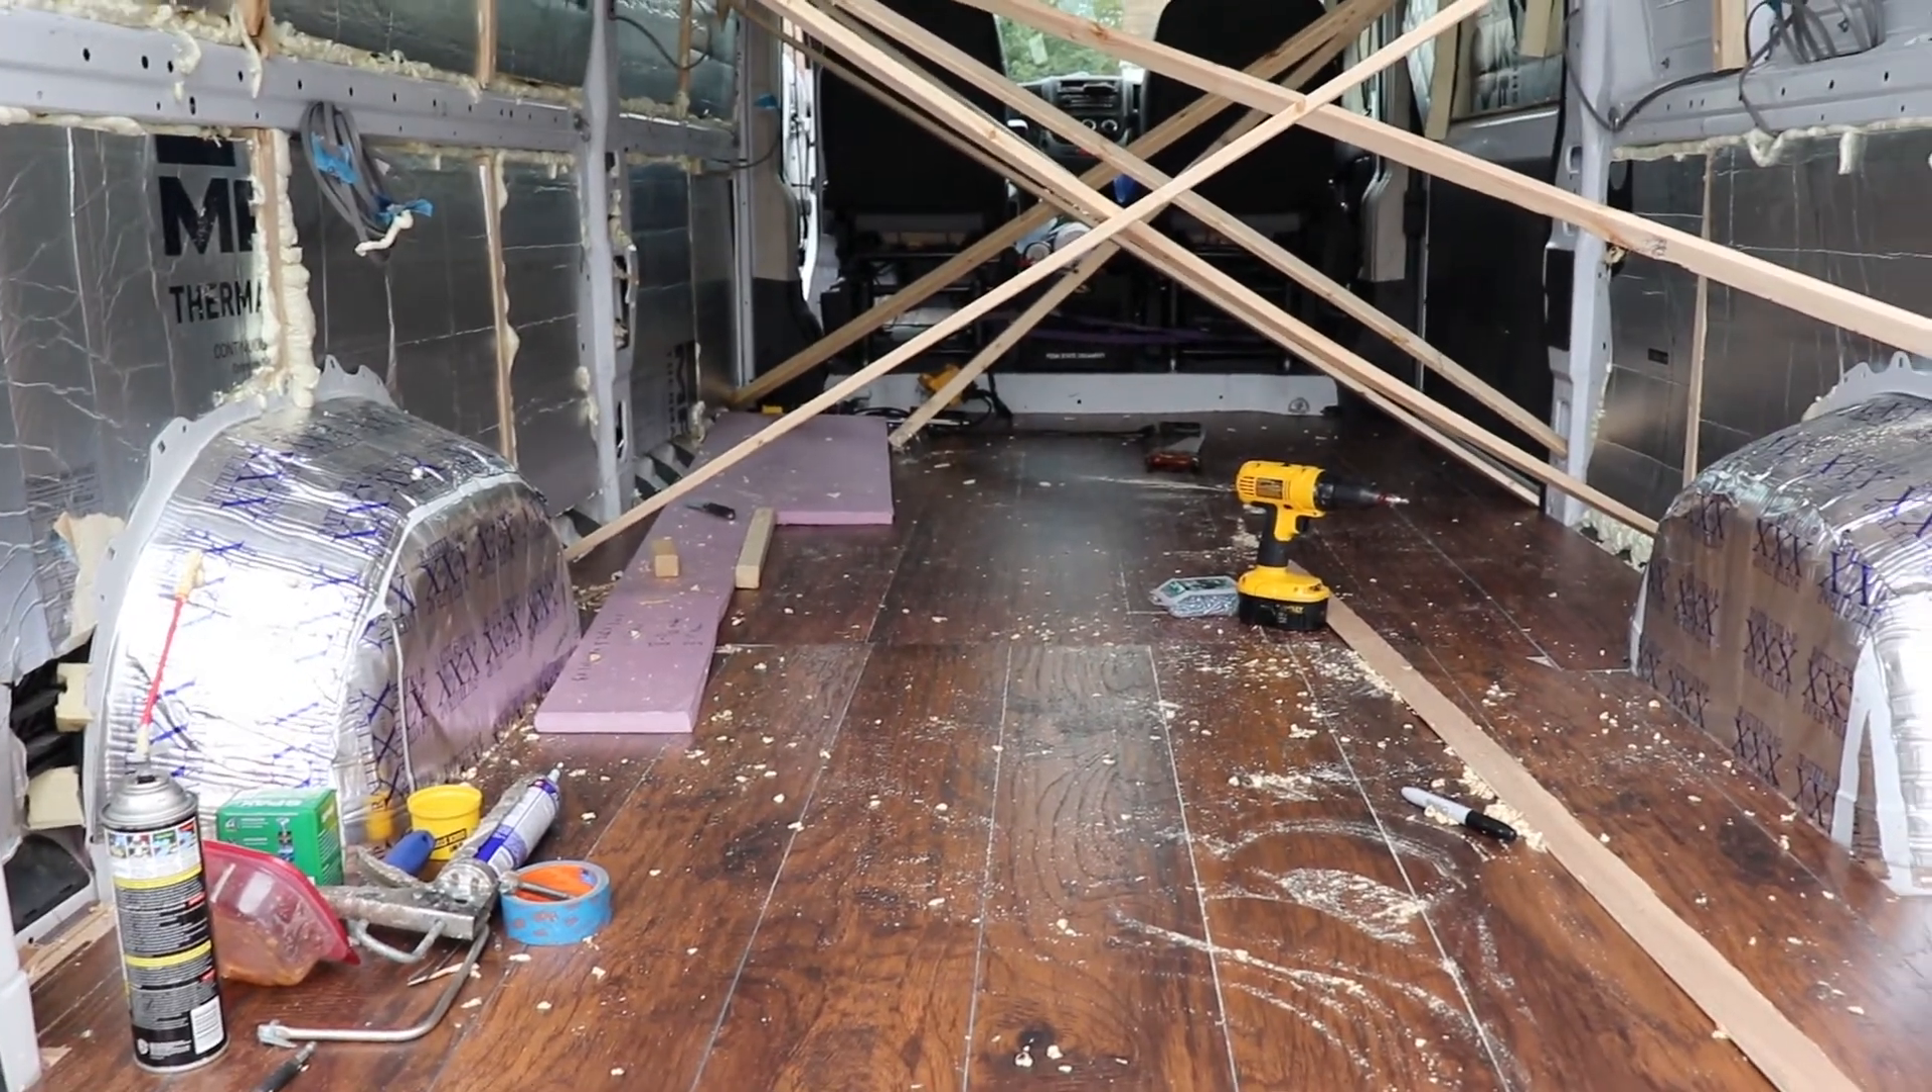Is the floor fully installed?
Yes.